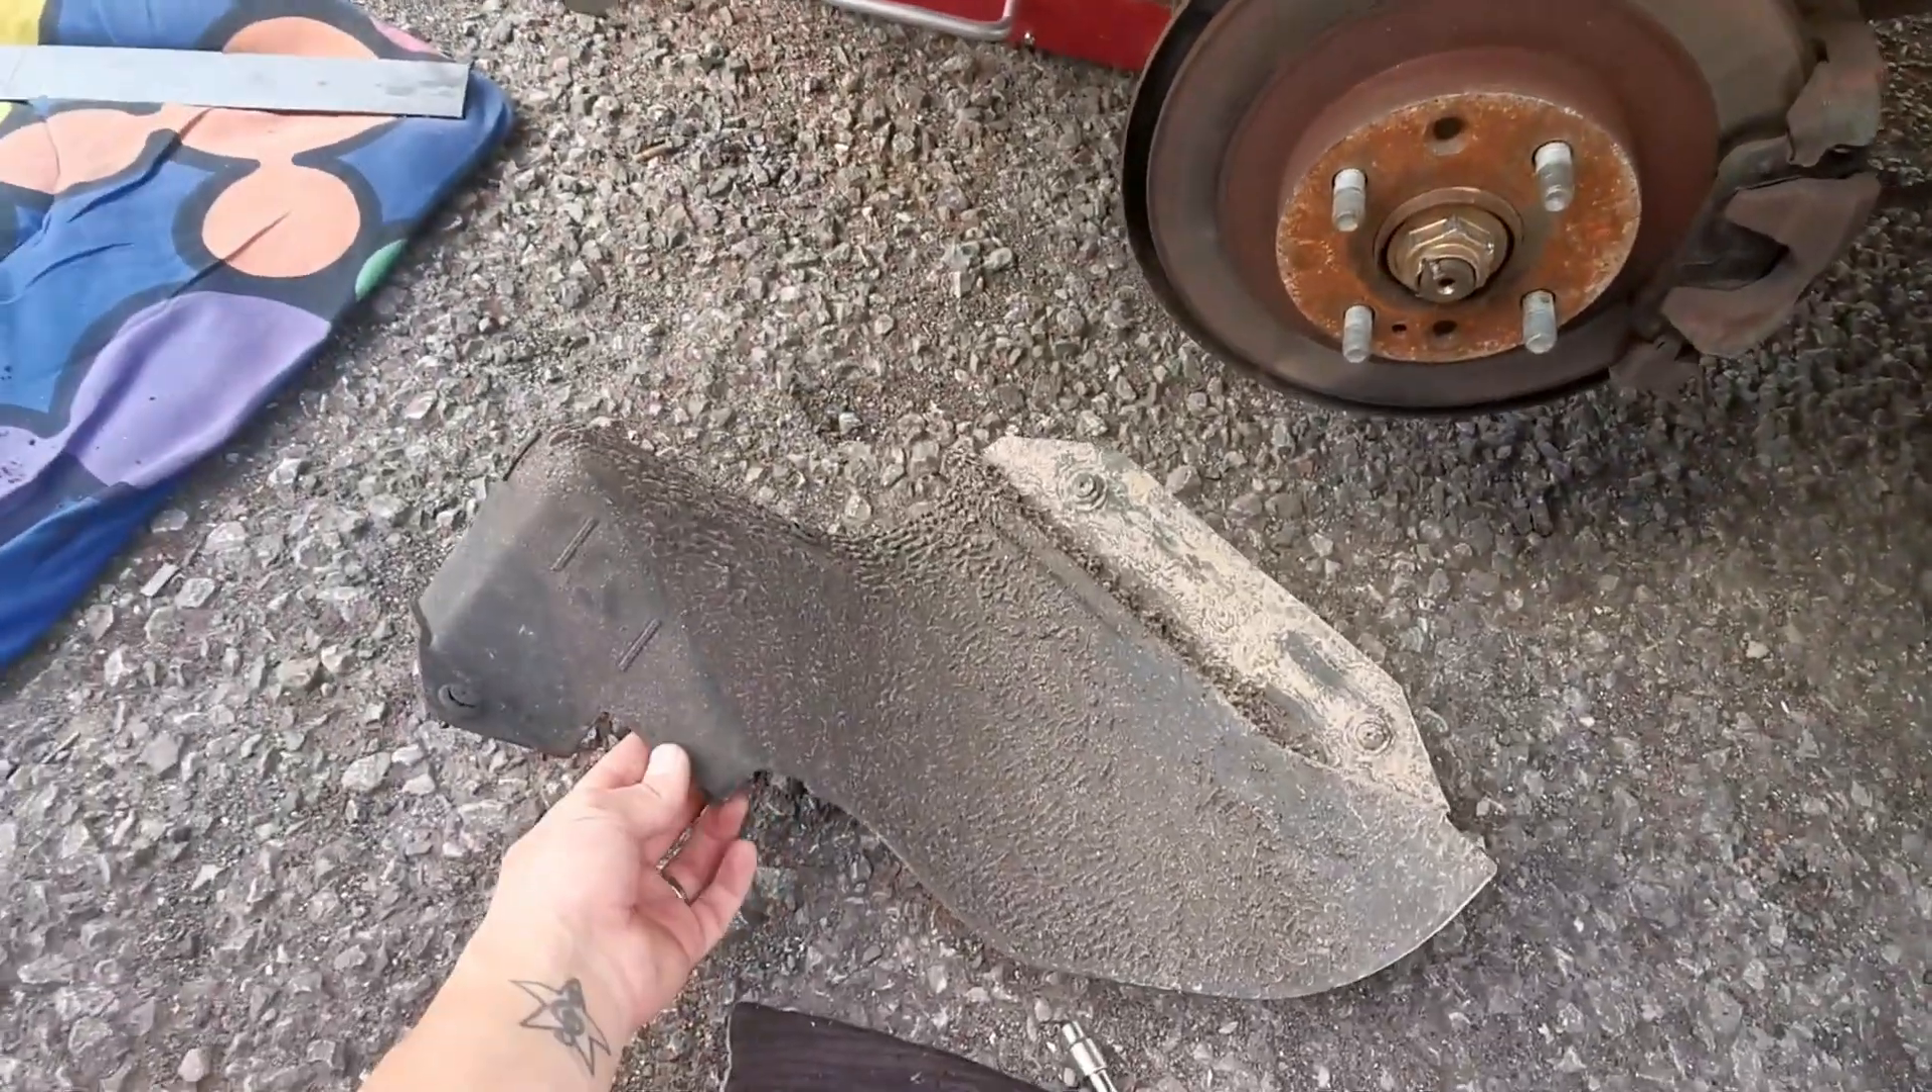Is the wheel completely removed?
Yes.